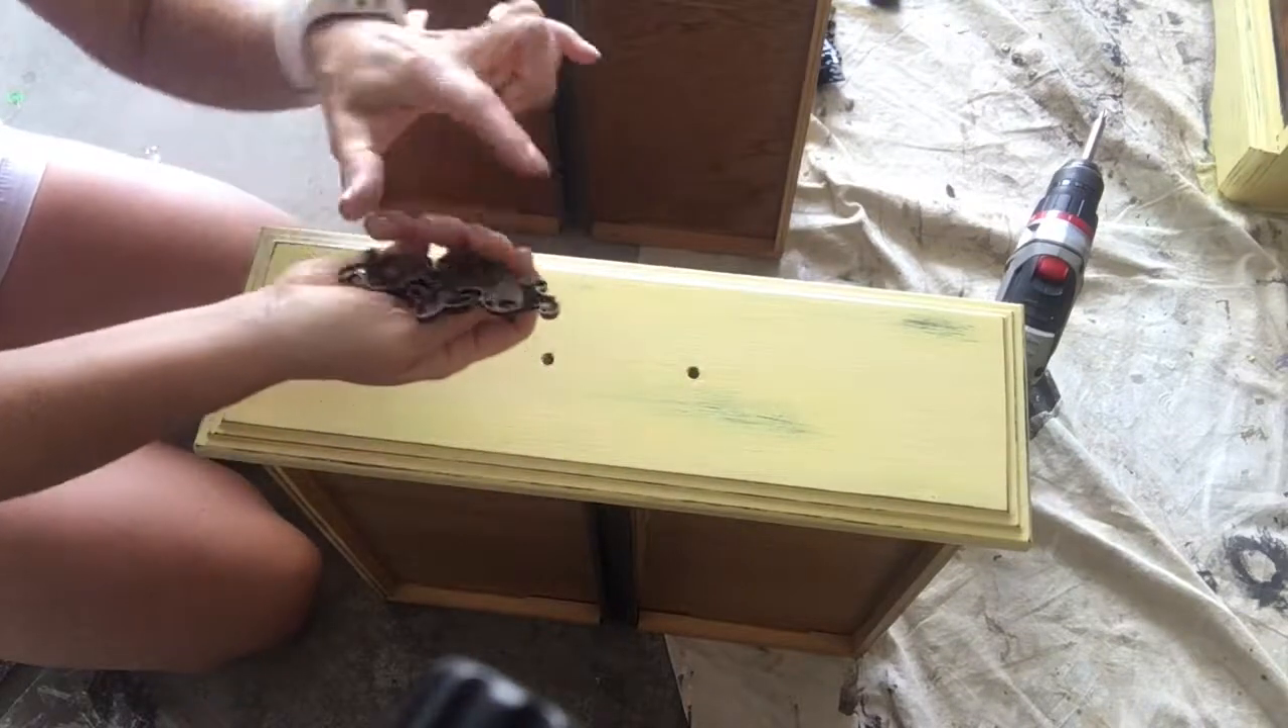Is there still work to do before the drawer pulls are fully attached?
Yes.